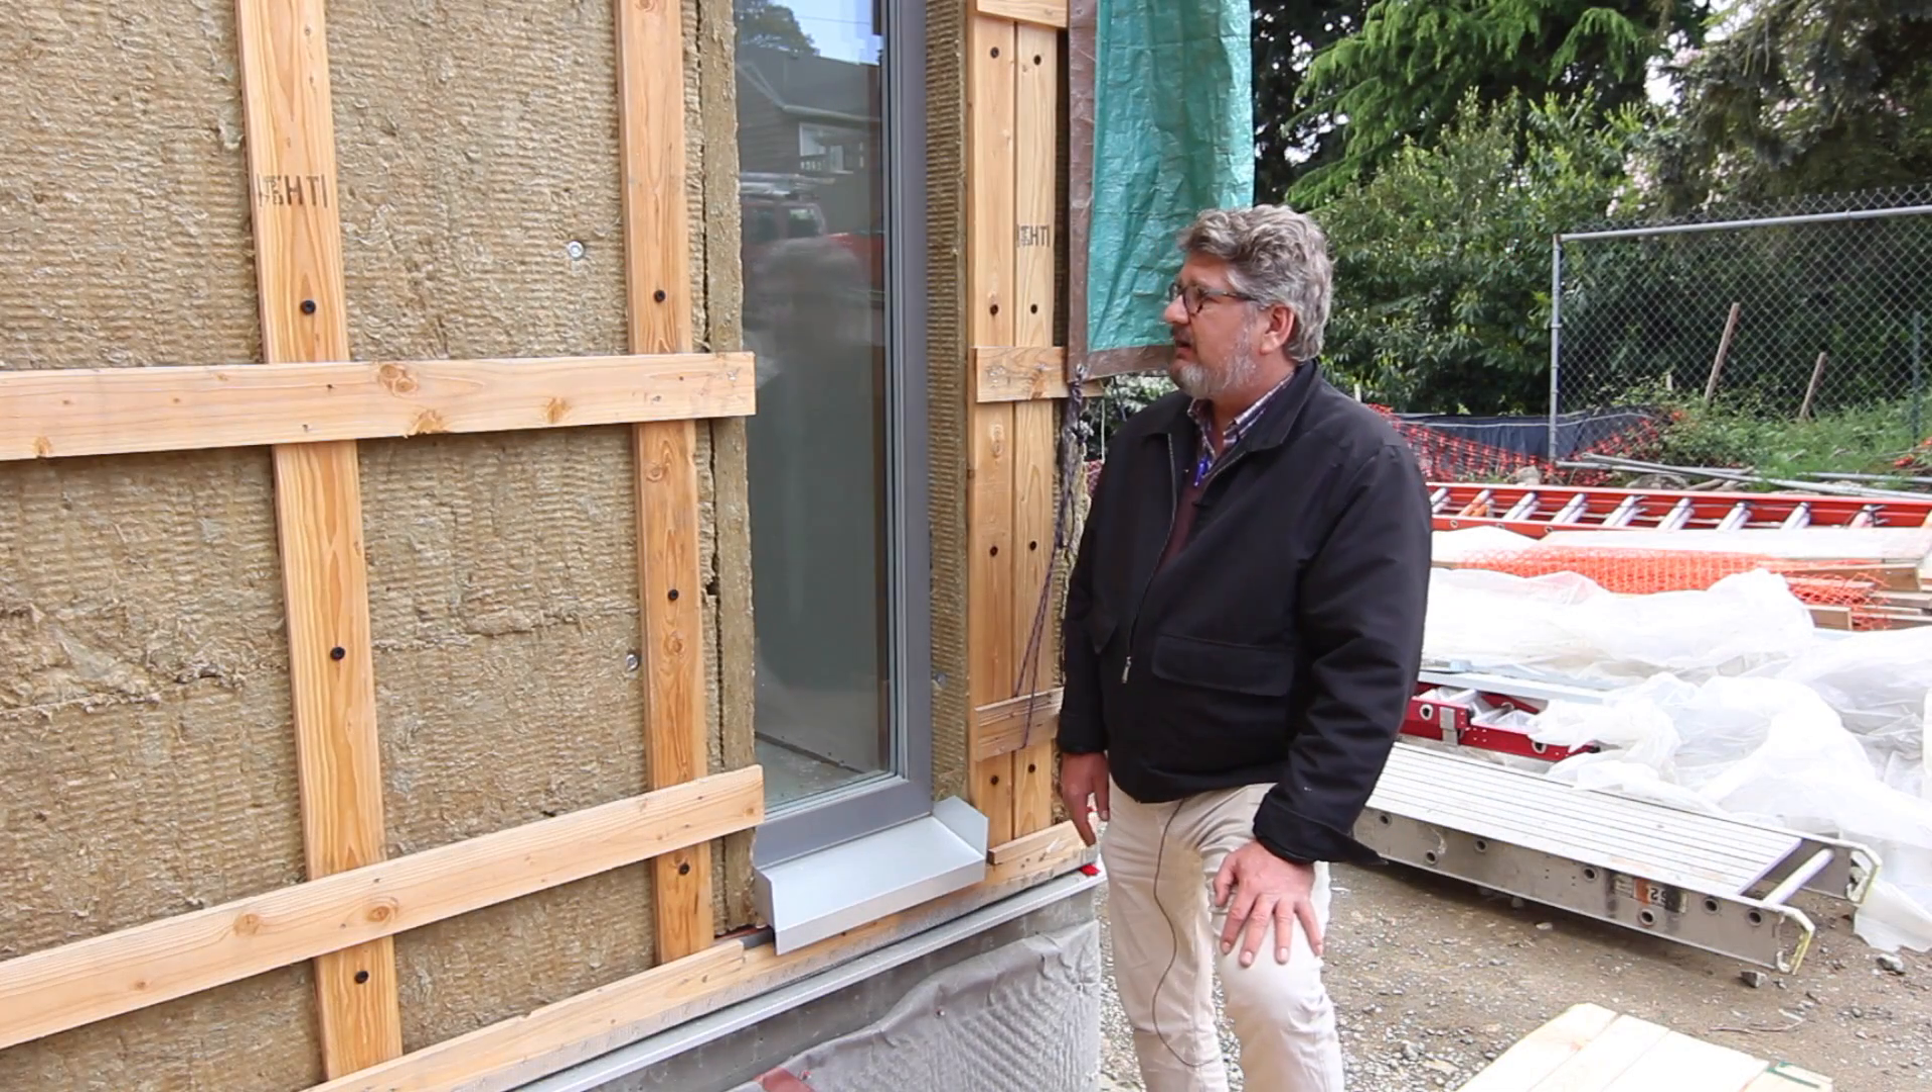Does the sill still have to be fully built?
No.